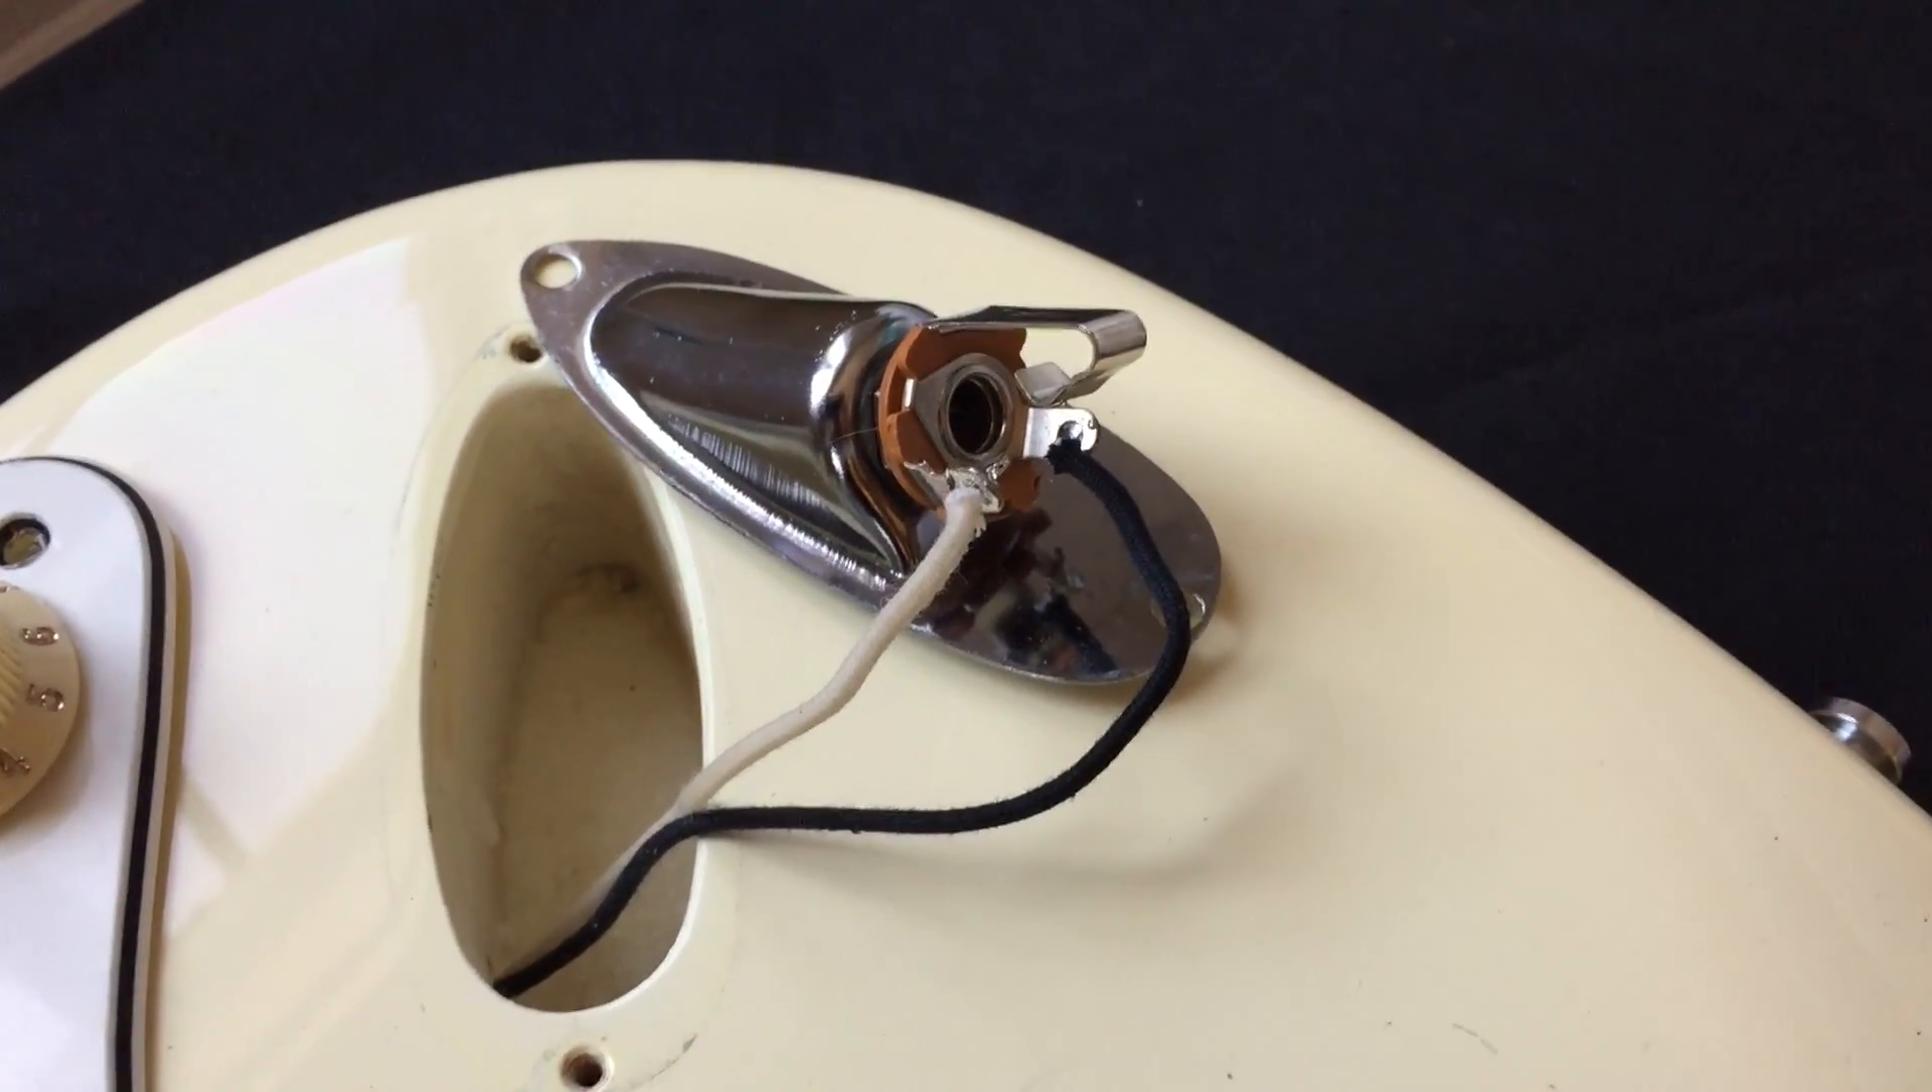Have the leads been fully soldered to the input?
Yes.